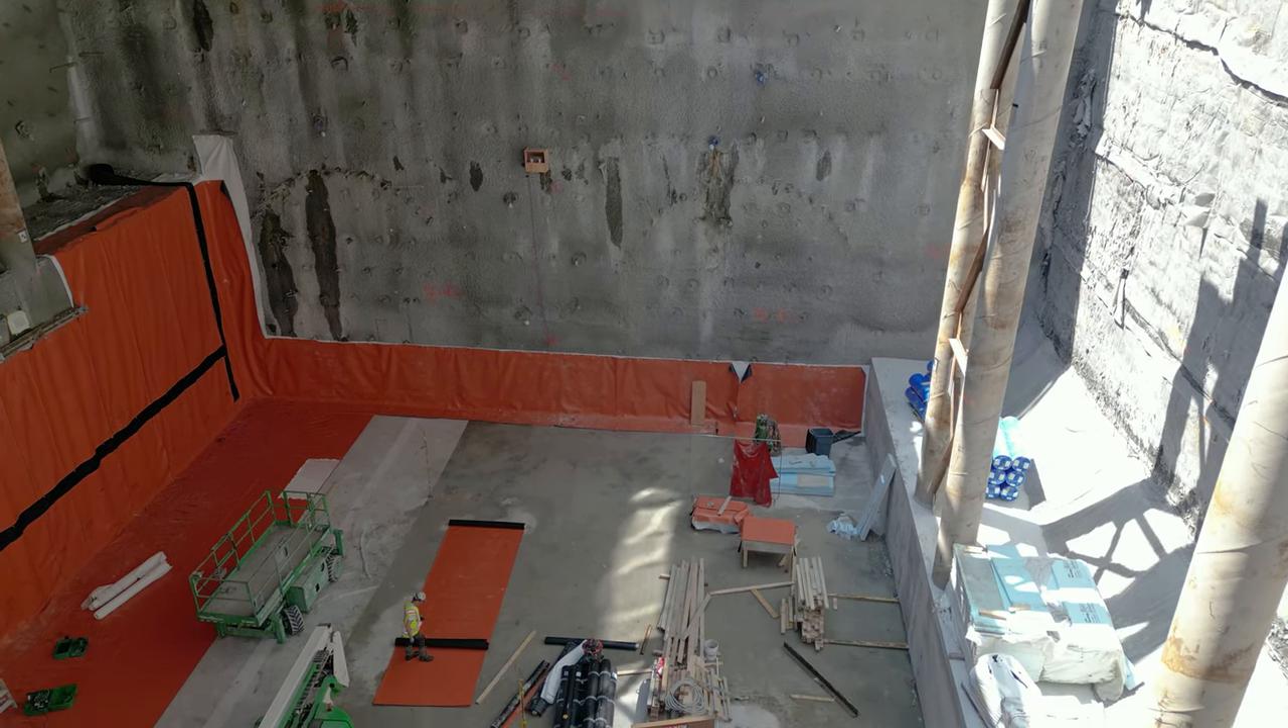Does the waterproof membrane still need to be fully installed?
Yes.